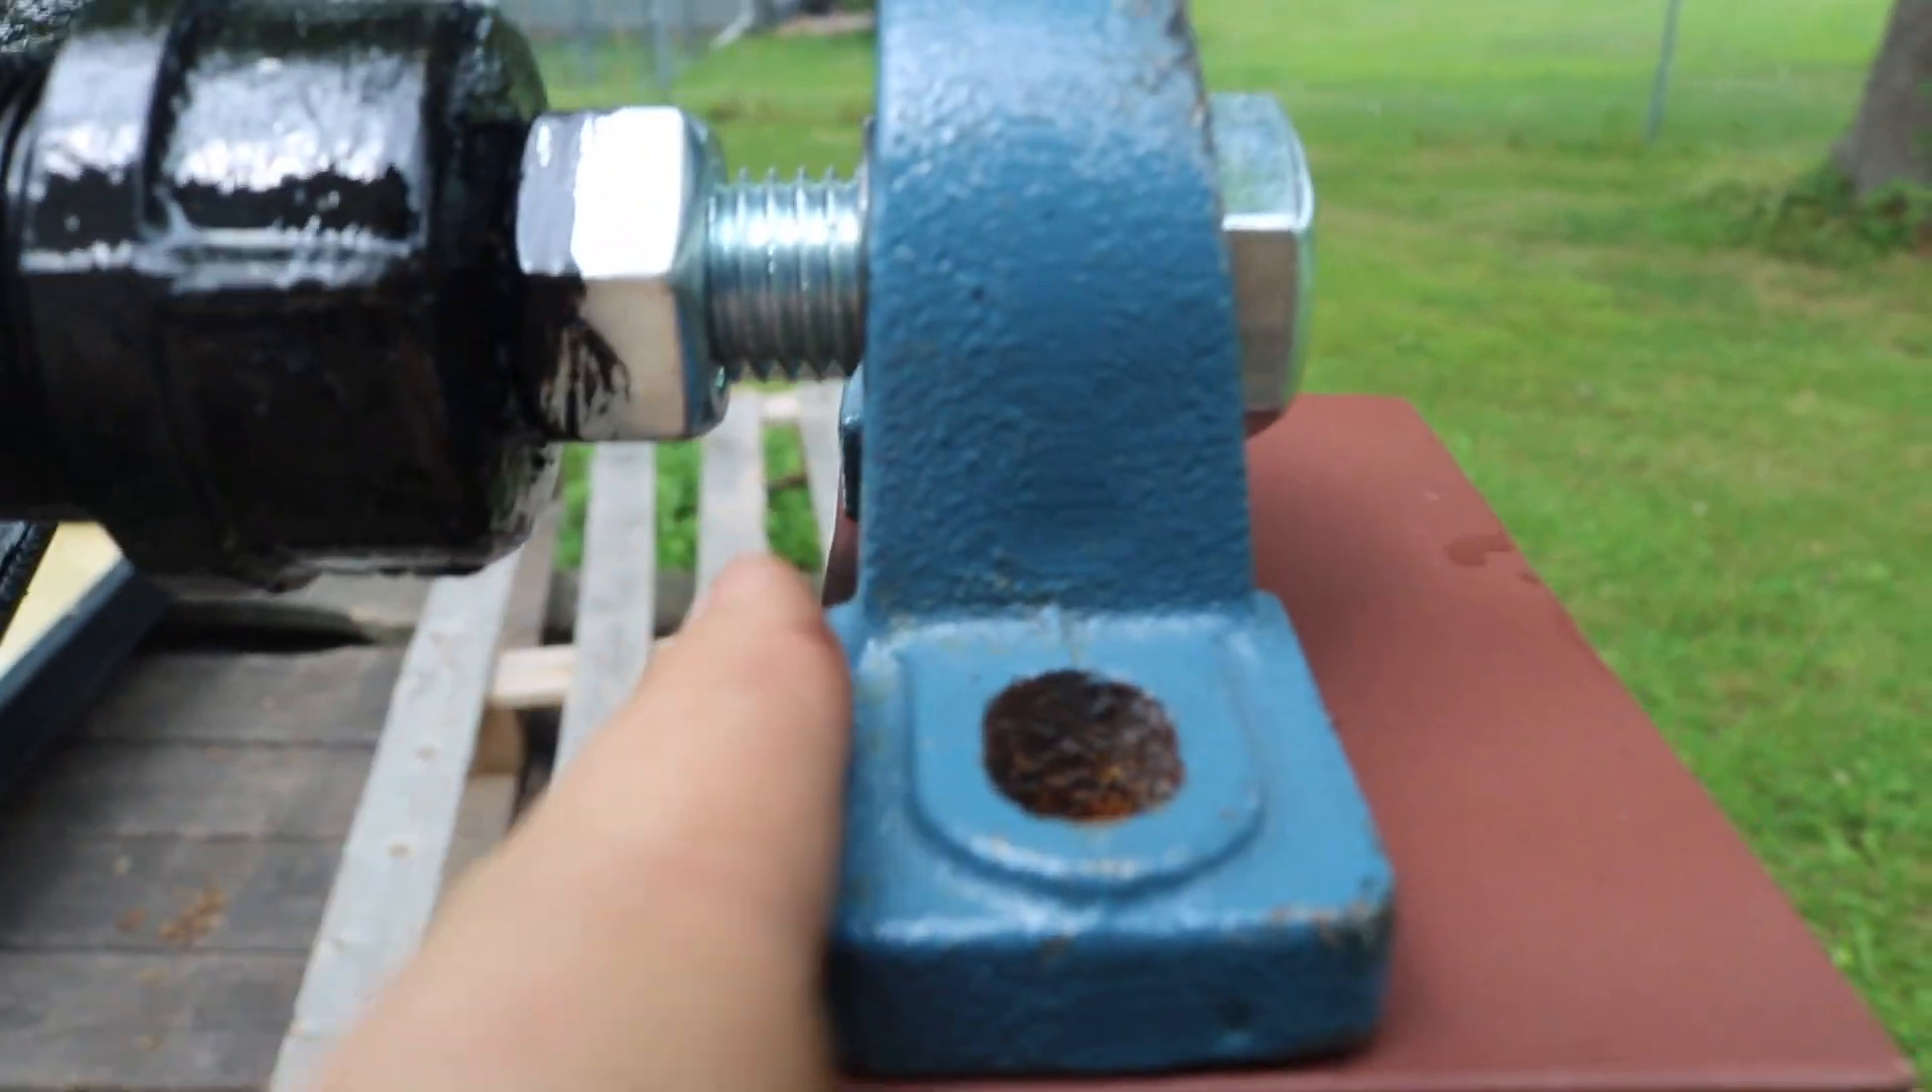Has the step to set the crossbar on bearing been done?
Yes.